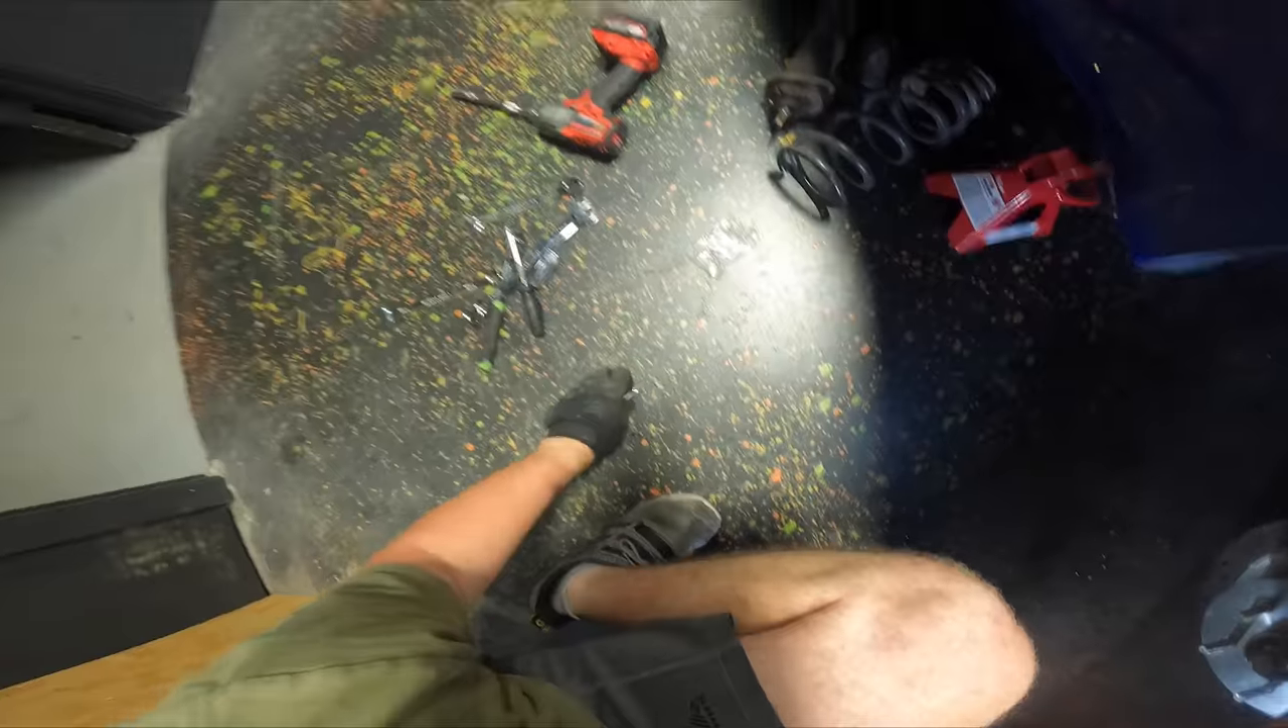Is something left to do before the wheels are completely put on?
Yes.